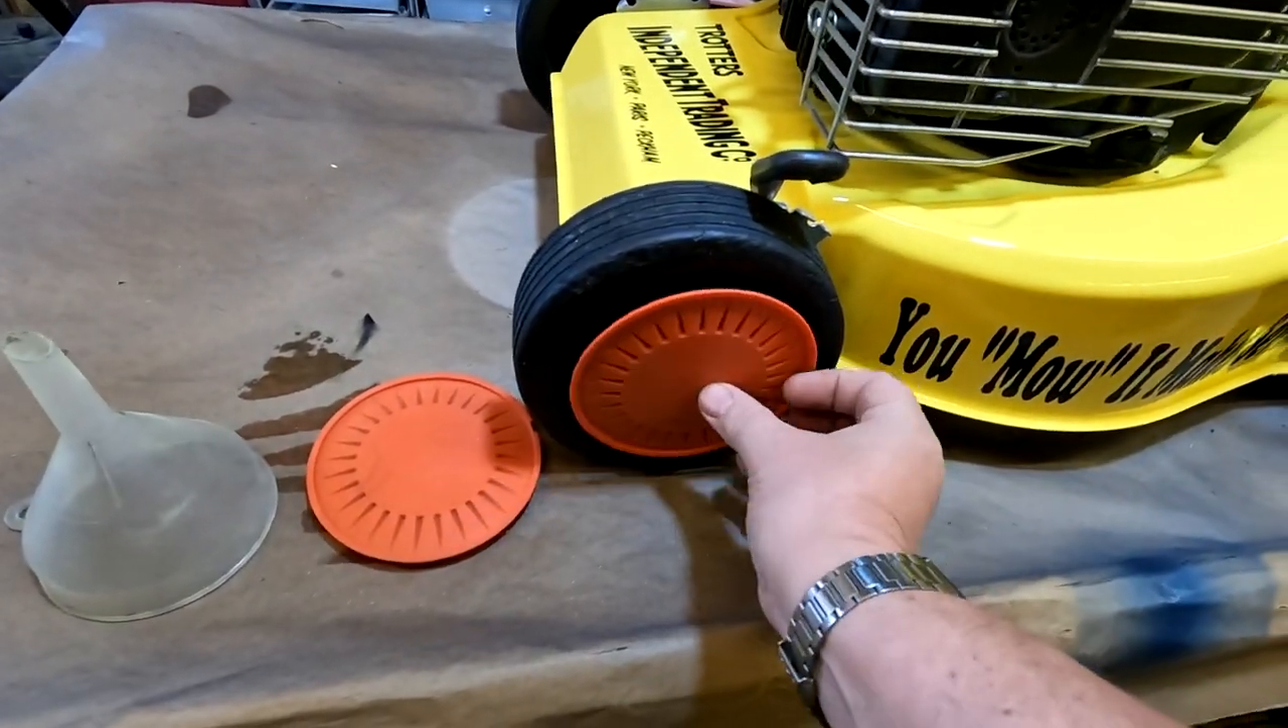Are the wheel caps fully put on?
No.